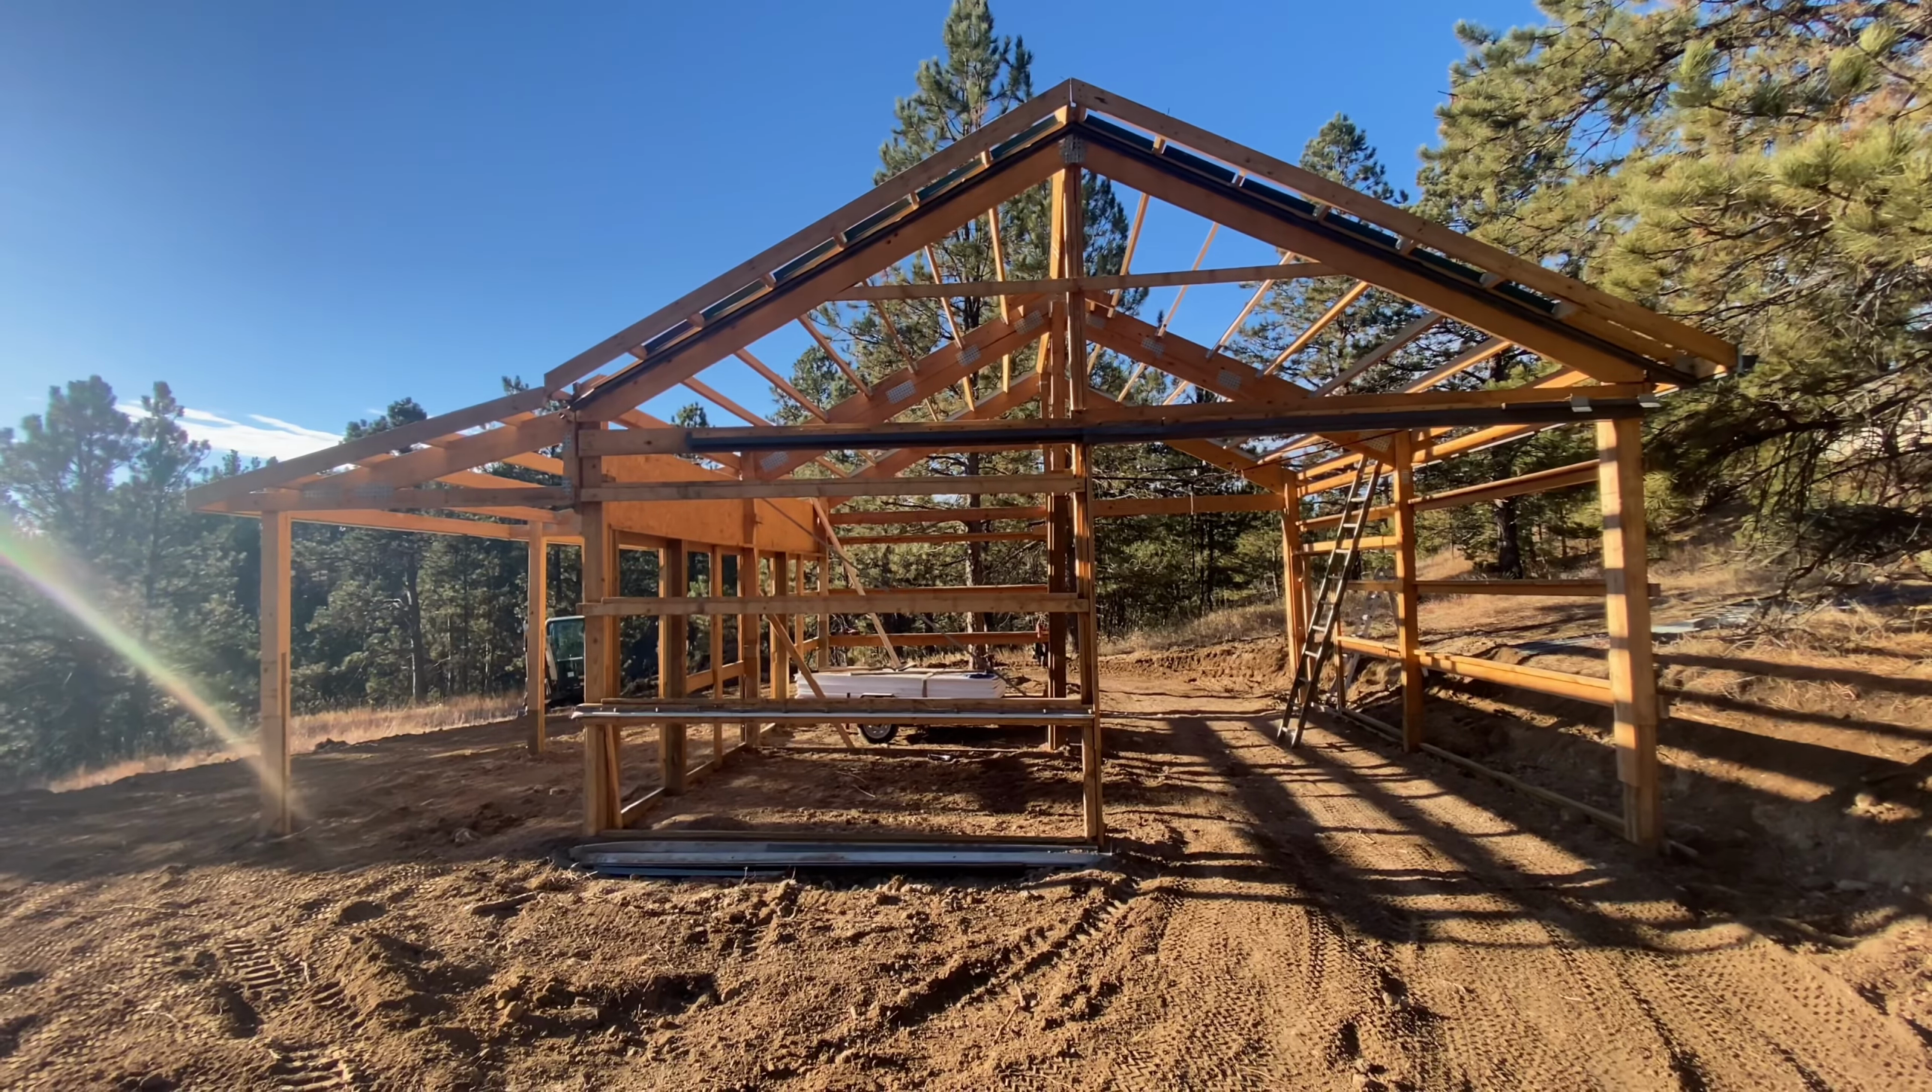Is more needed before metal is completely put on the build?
Yes.